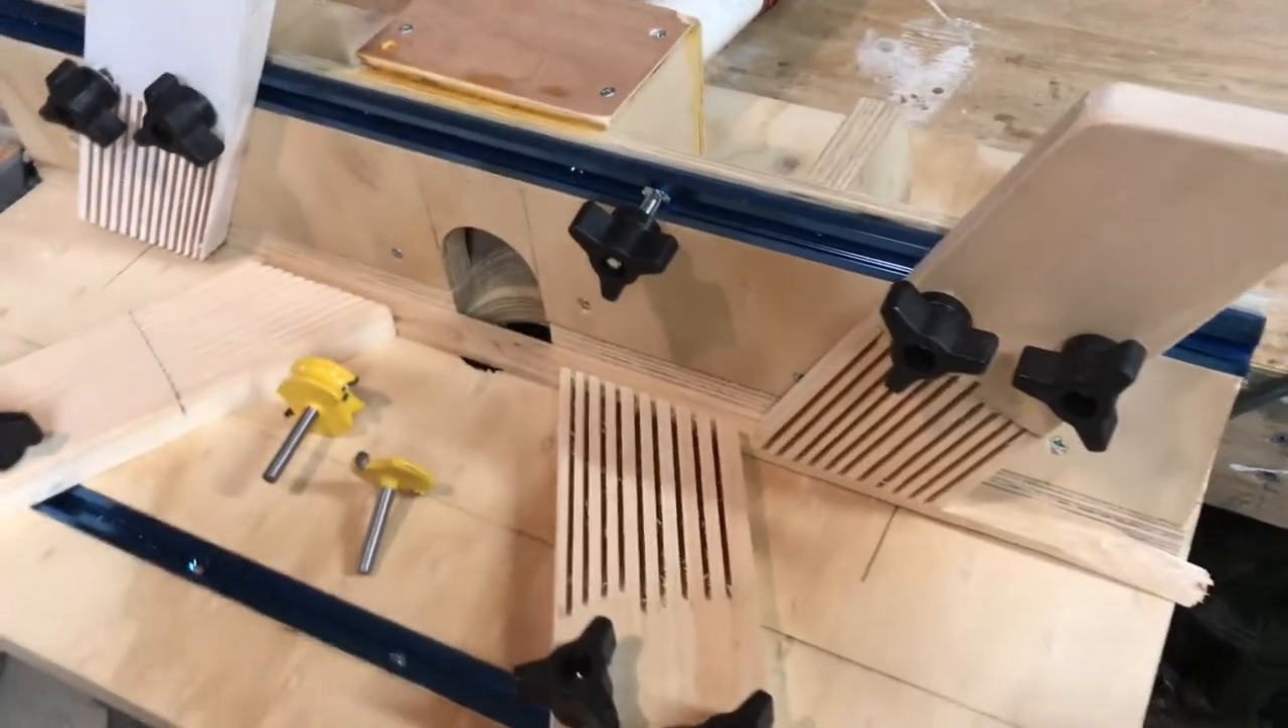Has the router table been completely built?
Yes.